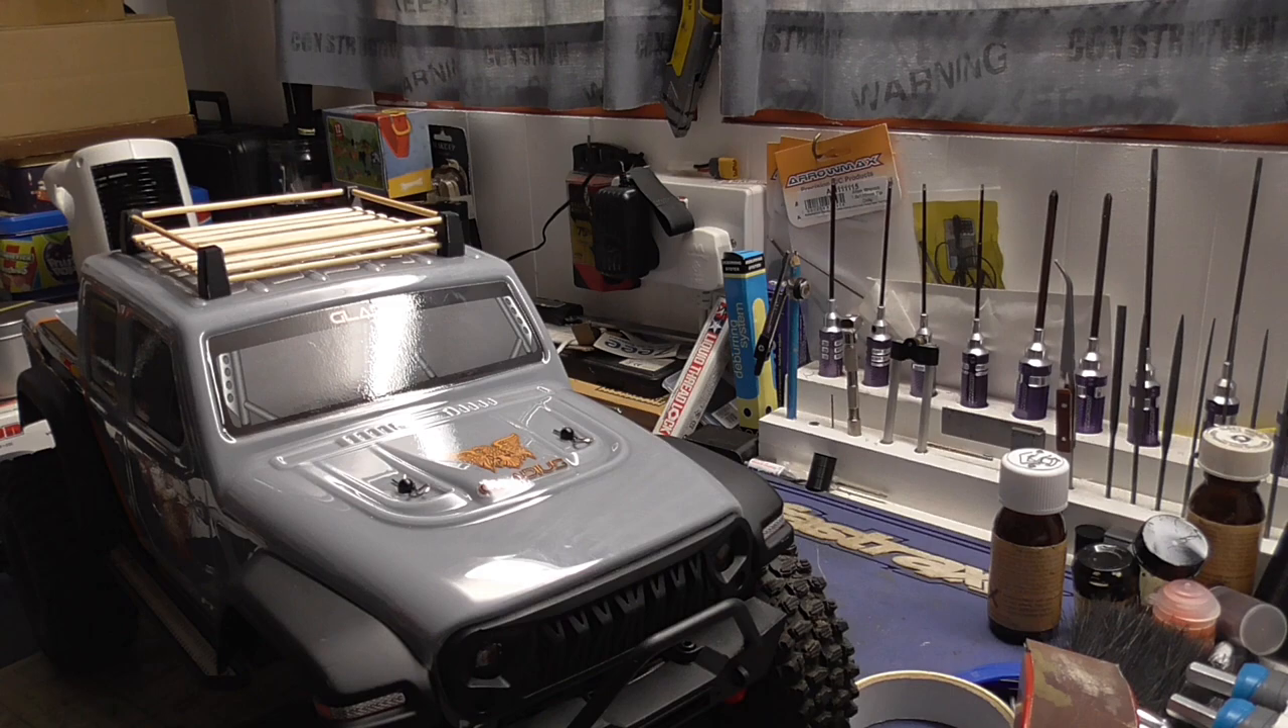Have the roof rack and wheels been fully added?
Yes.